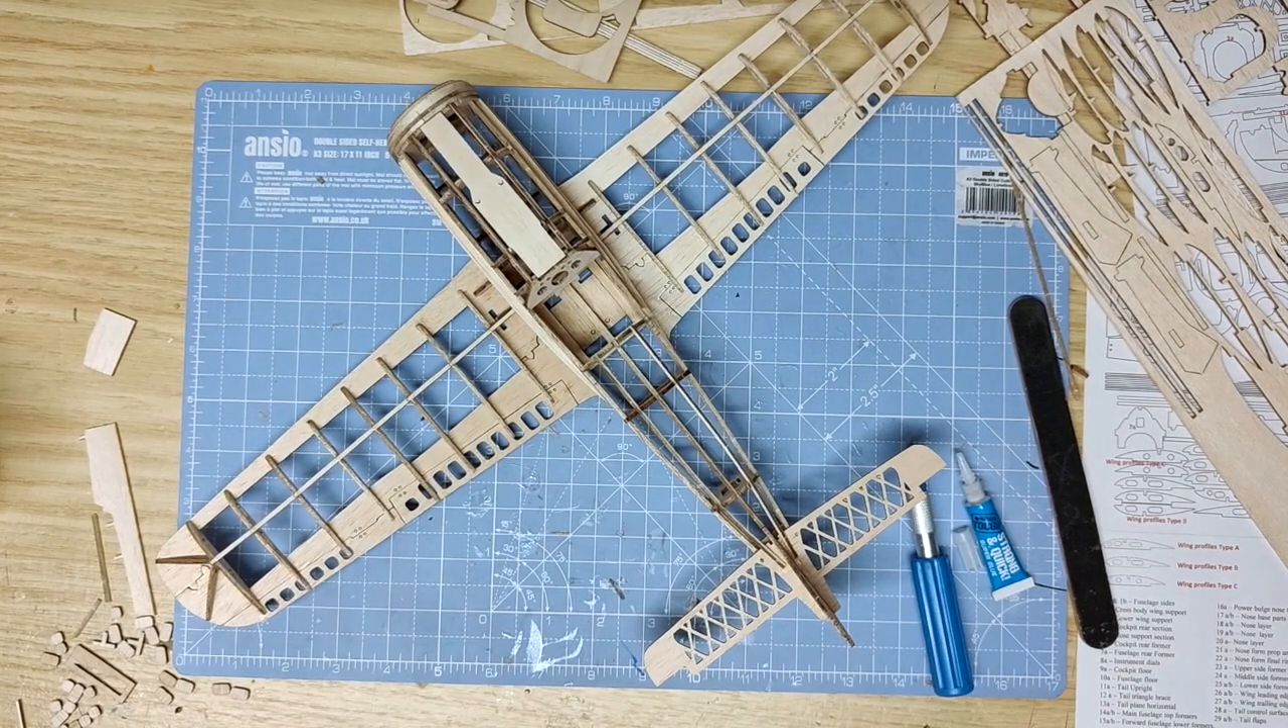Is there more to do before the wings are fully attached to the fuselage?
No.